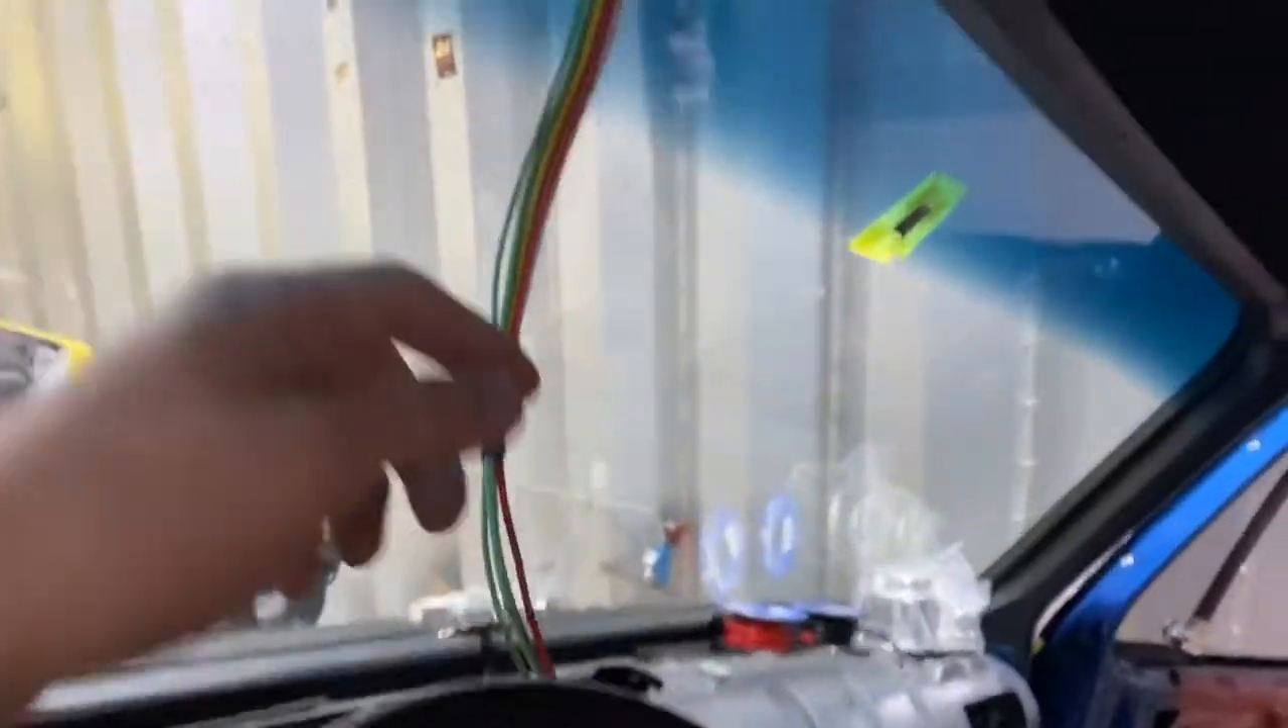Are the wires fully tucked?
No.